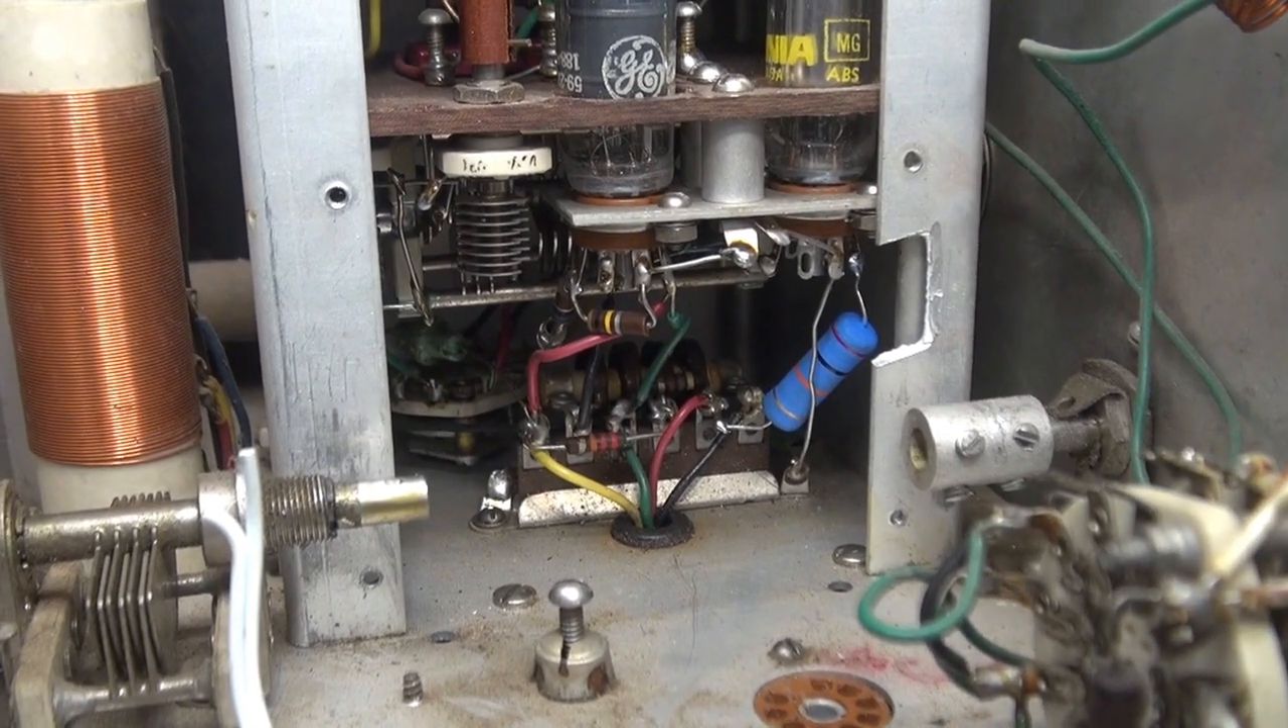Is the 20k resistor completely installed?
Yes.